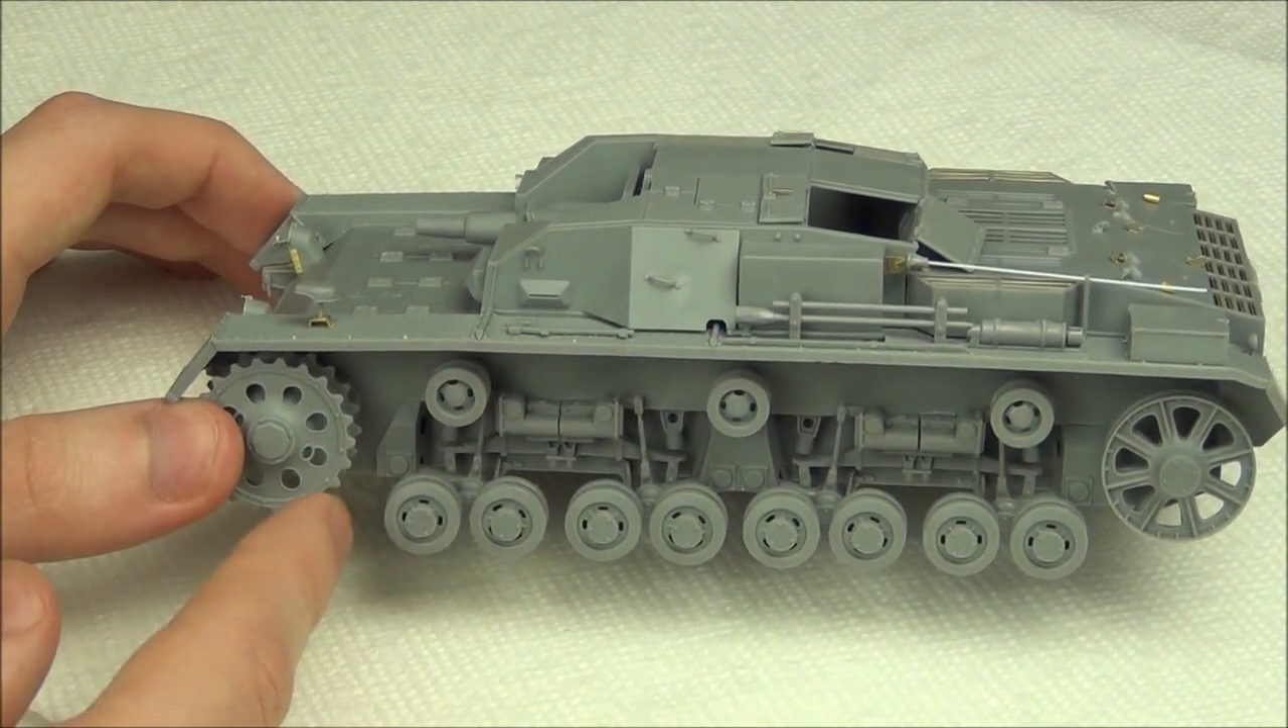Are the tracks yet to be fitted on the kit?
Yes.